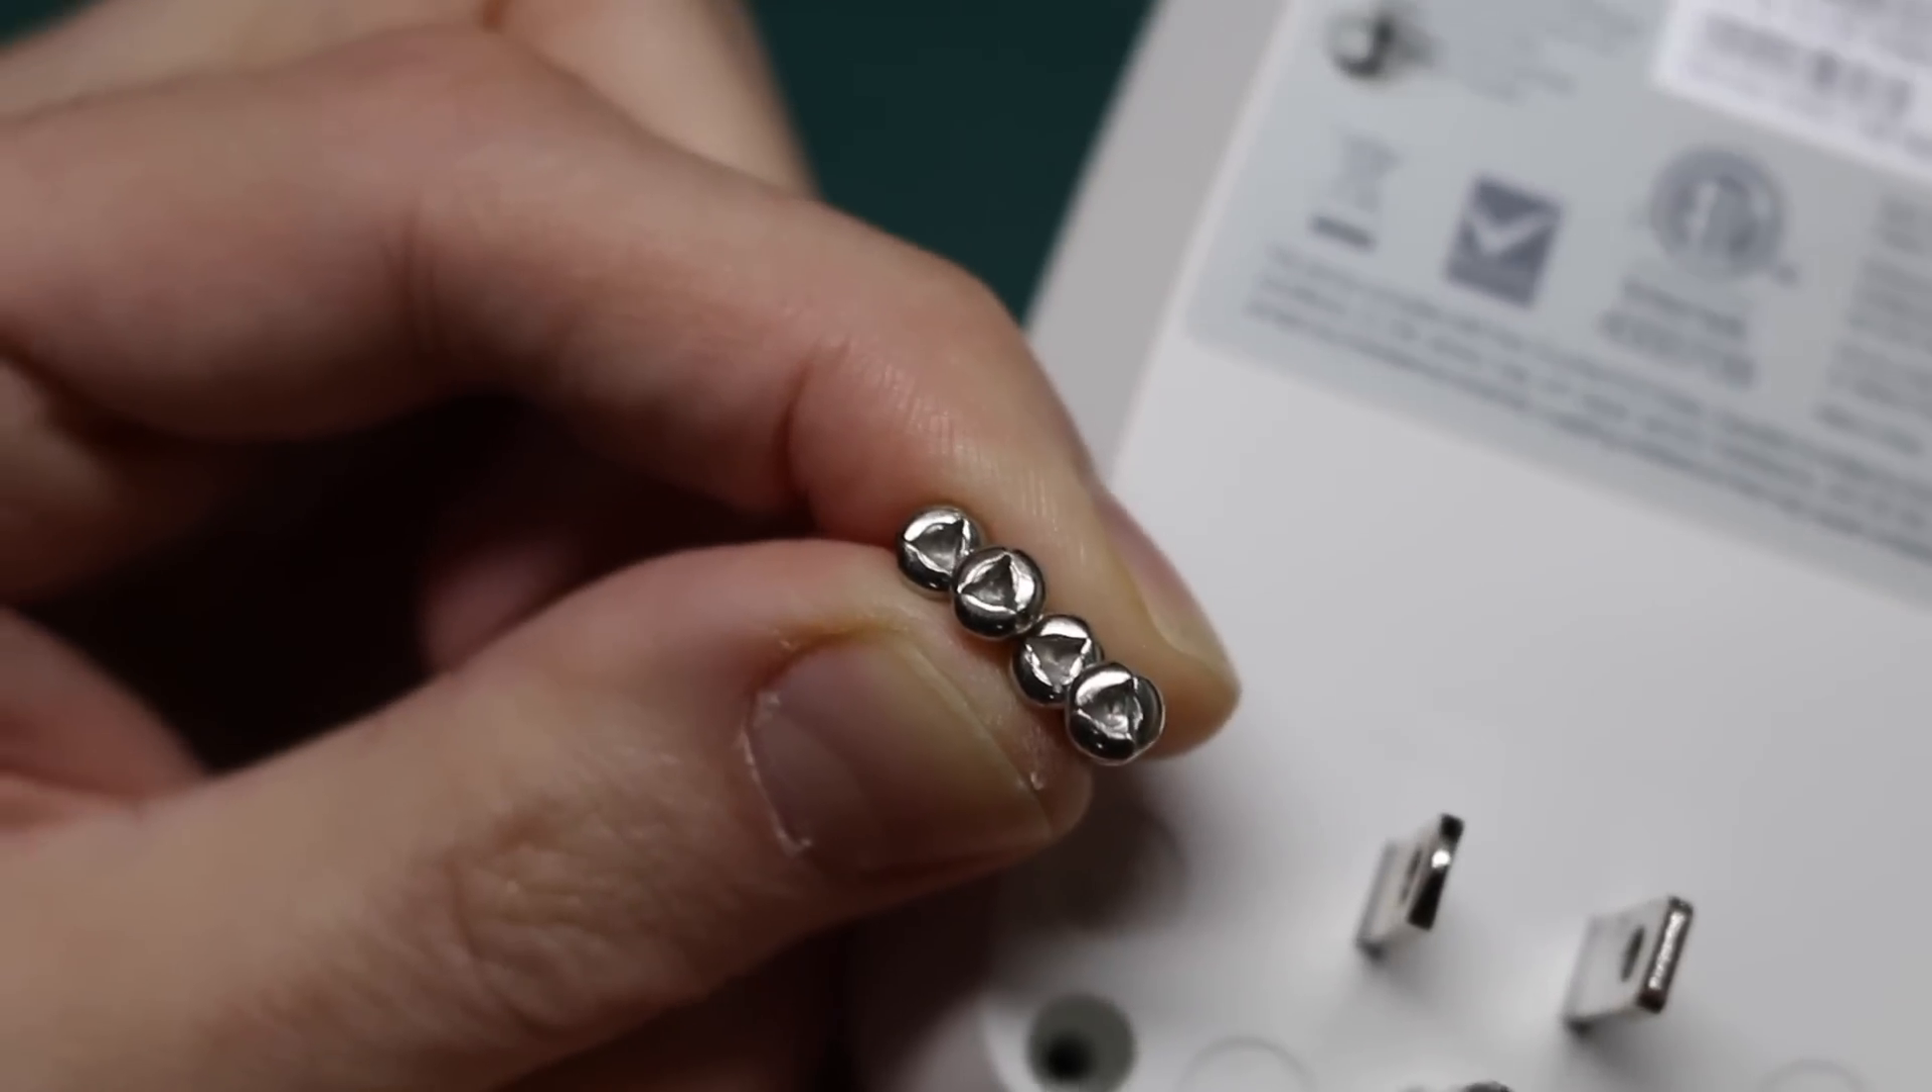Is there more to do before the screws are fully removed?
No.